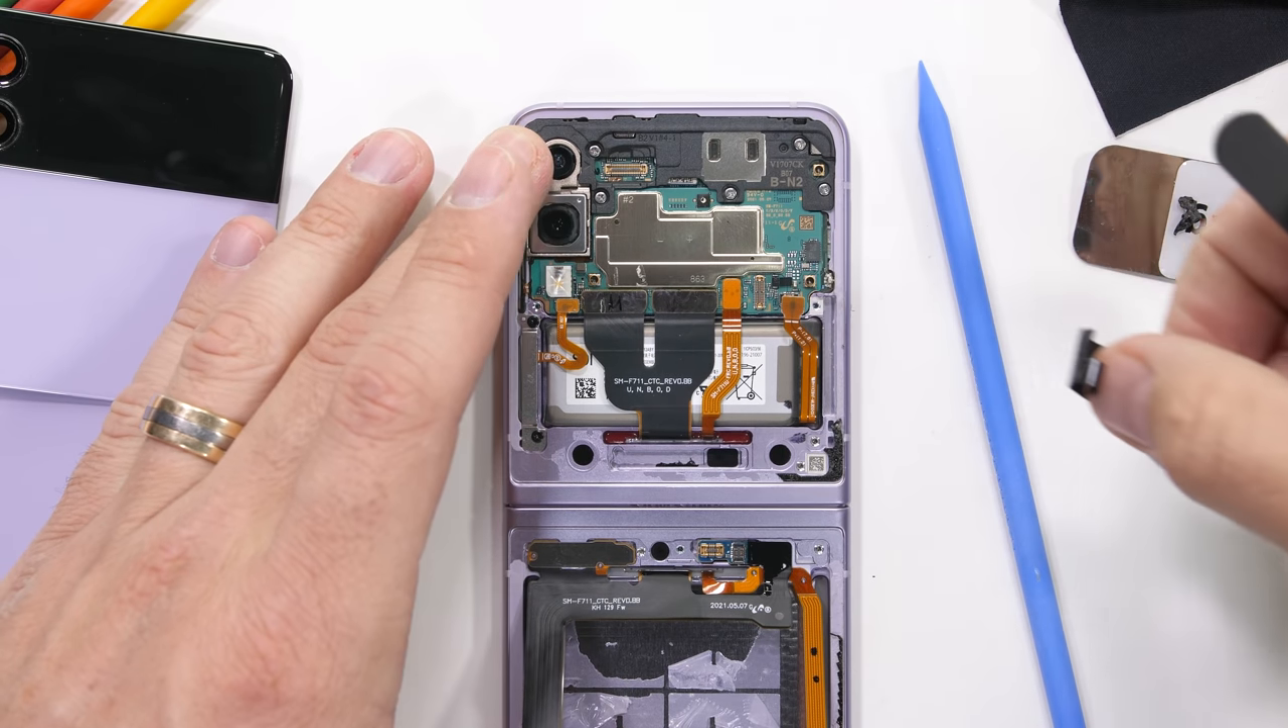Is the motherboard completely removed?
No.